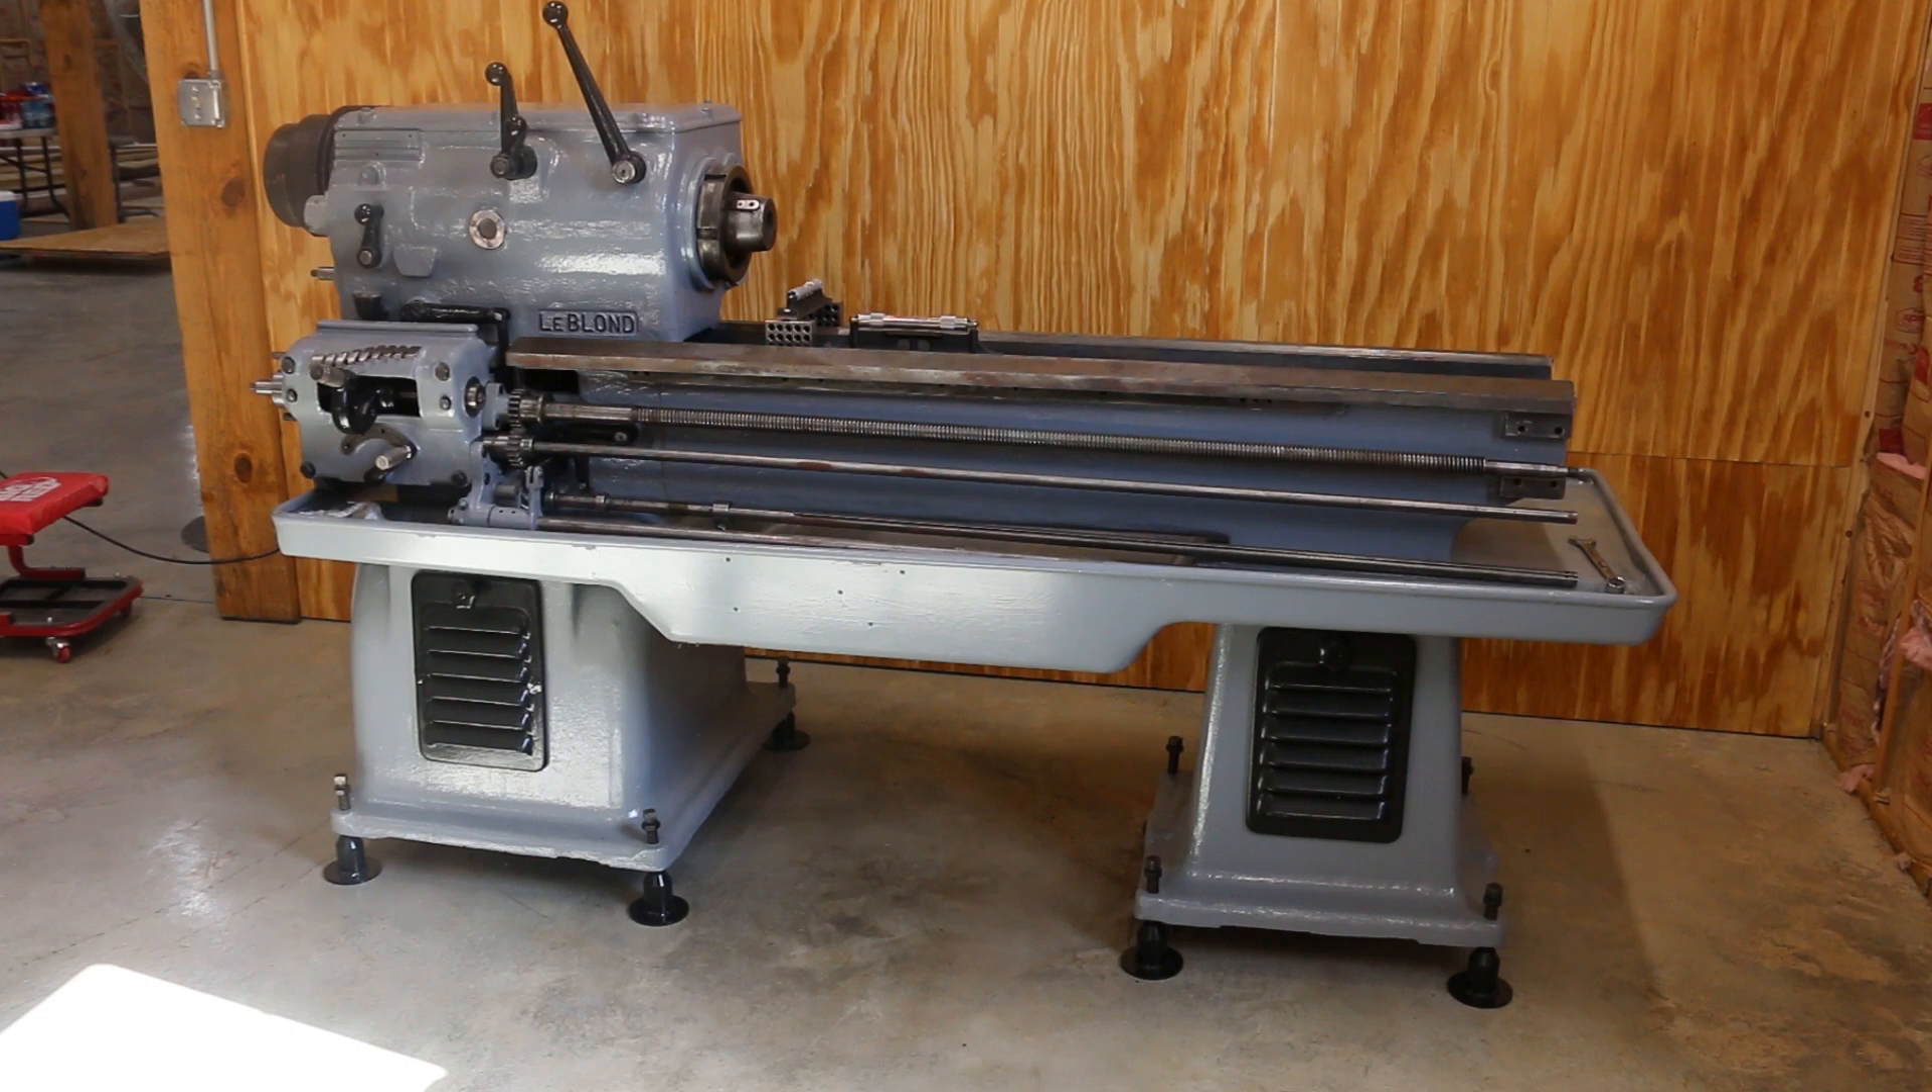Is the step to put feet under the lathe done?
Yes.